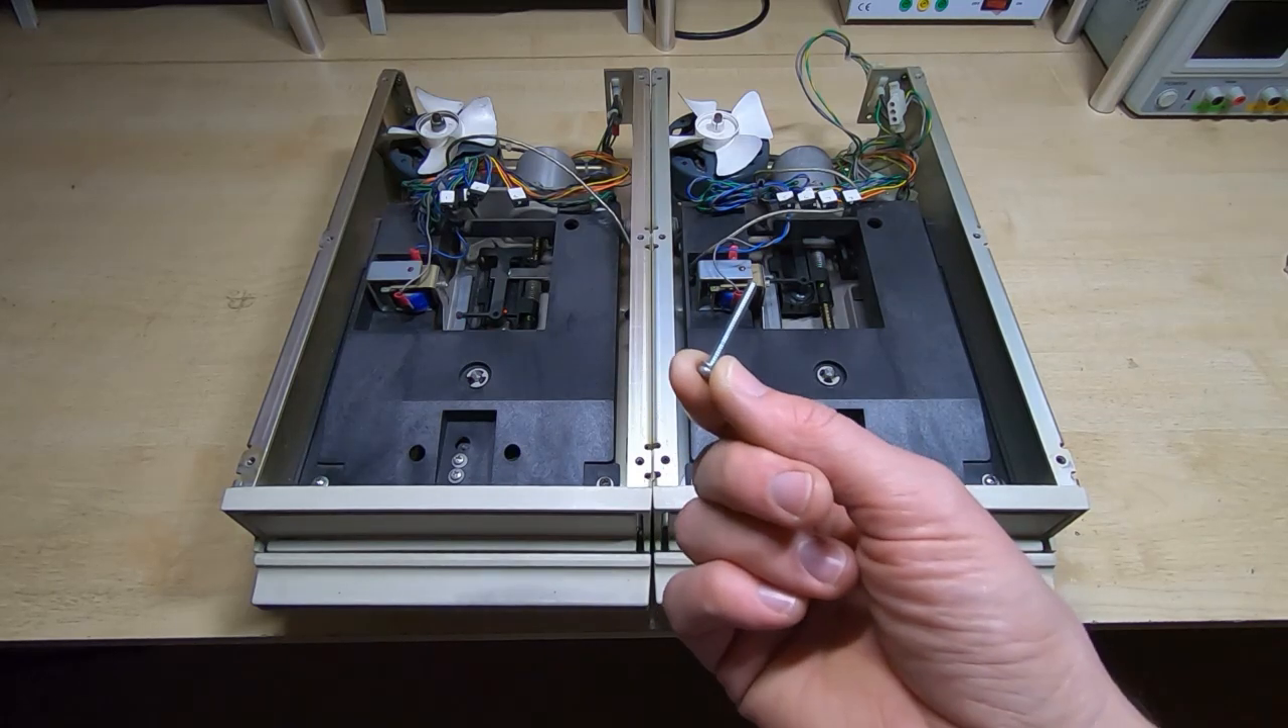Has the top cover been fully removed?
Yes.